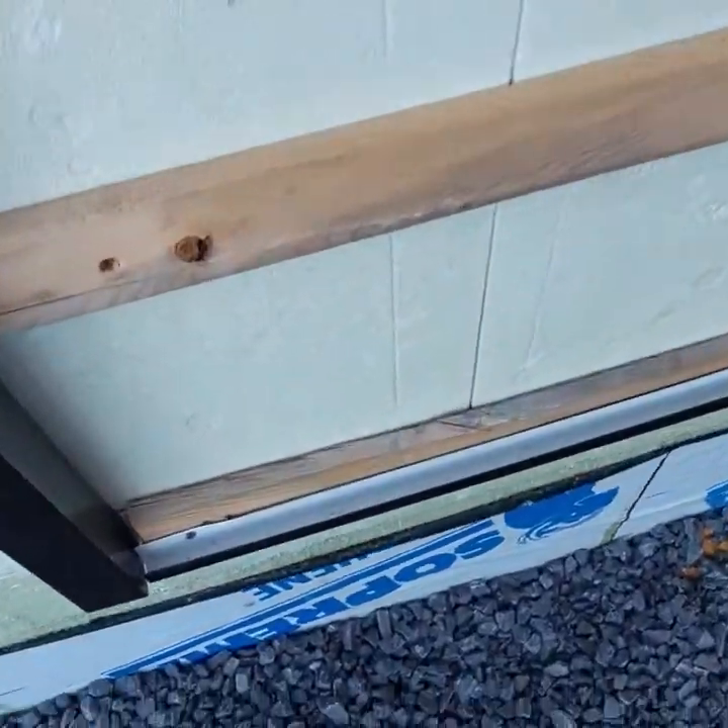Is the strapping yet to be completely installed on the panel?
No.